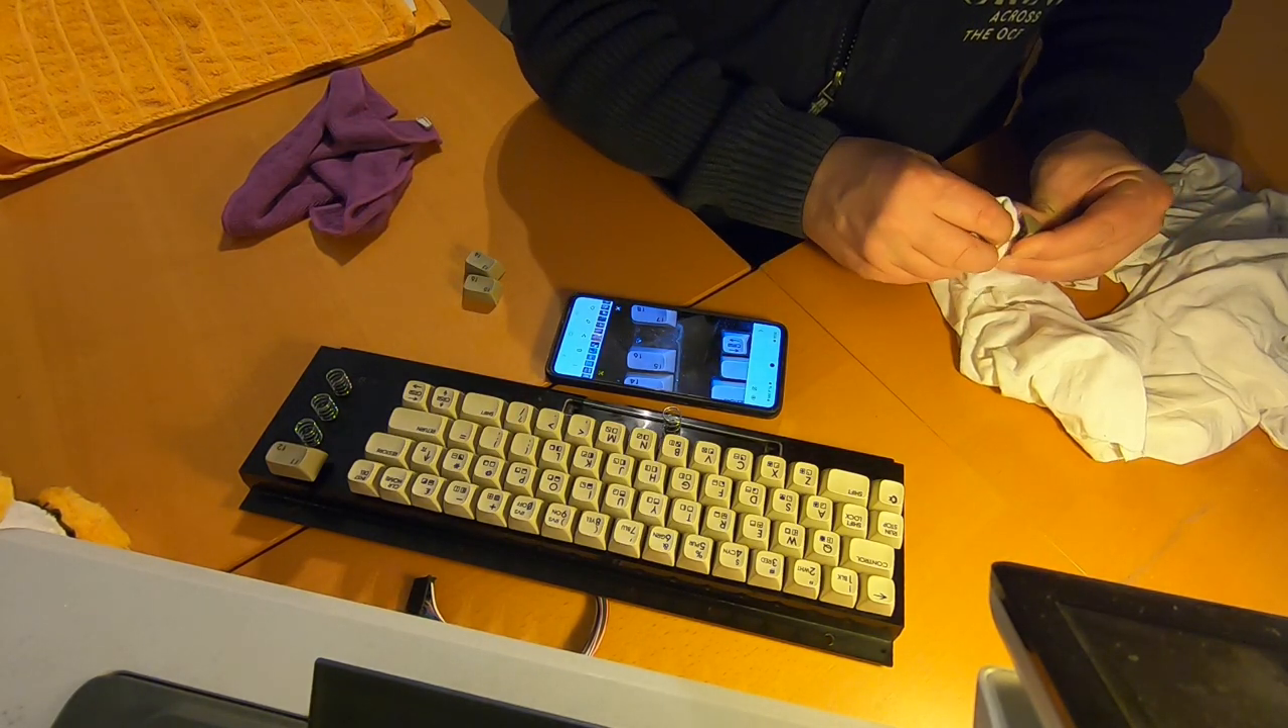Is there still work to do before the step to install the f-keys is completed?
Yes.